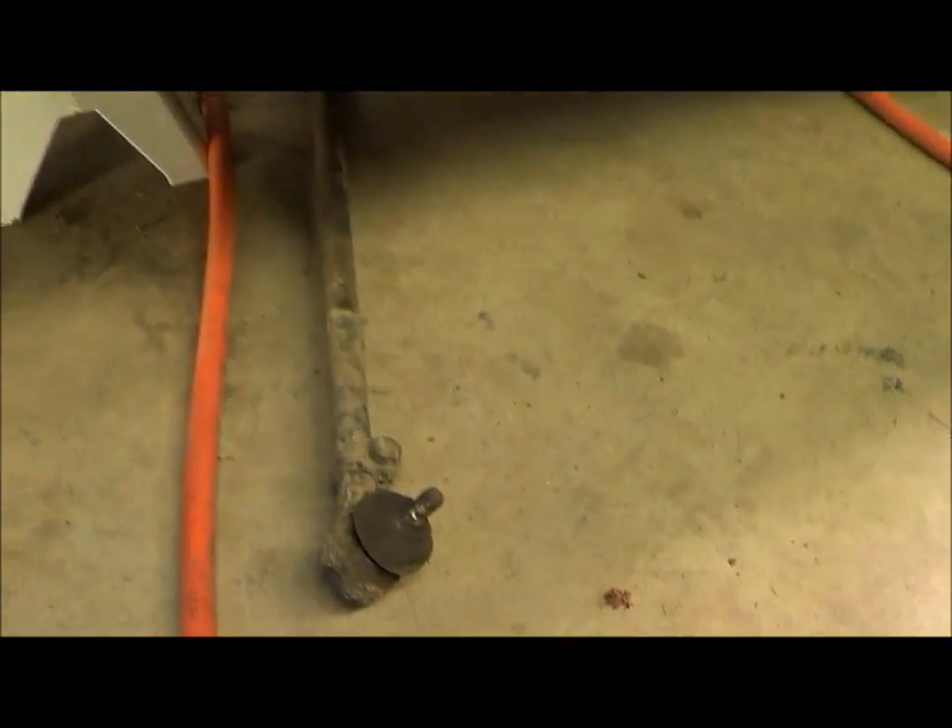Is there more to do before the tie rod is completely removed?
No.